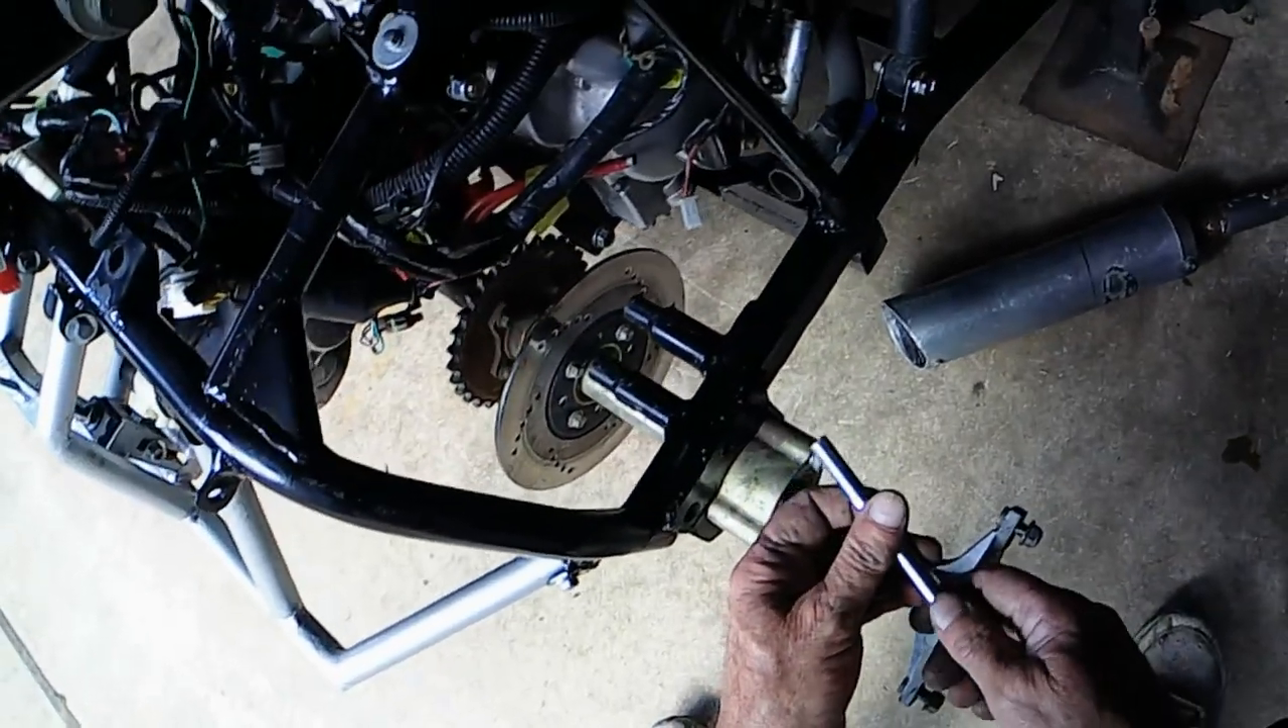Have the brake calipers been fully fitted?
No.